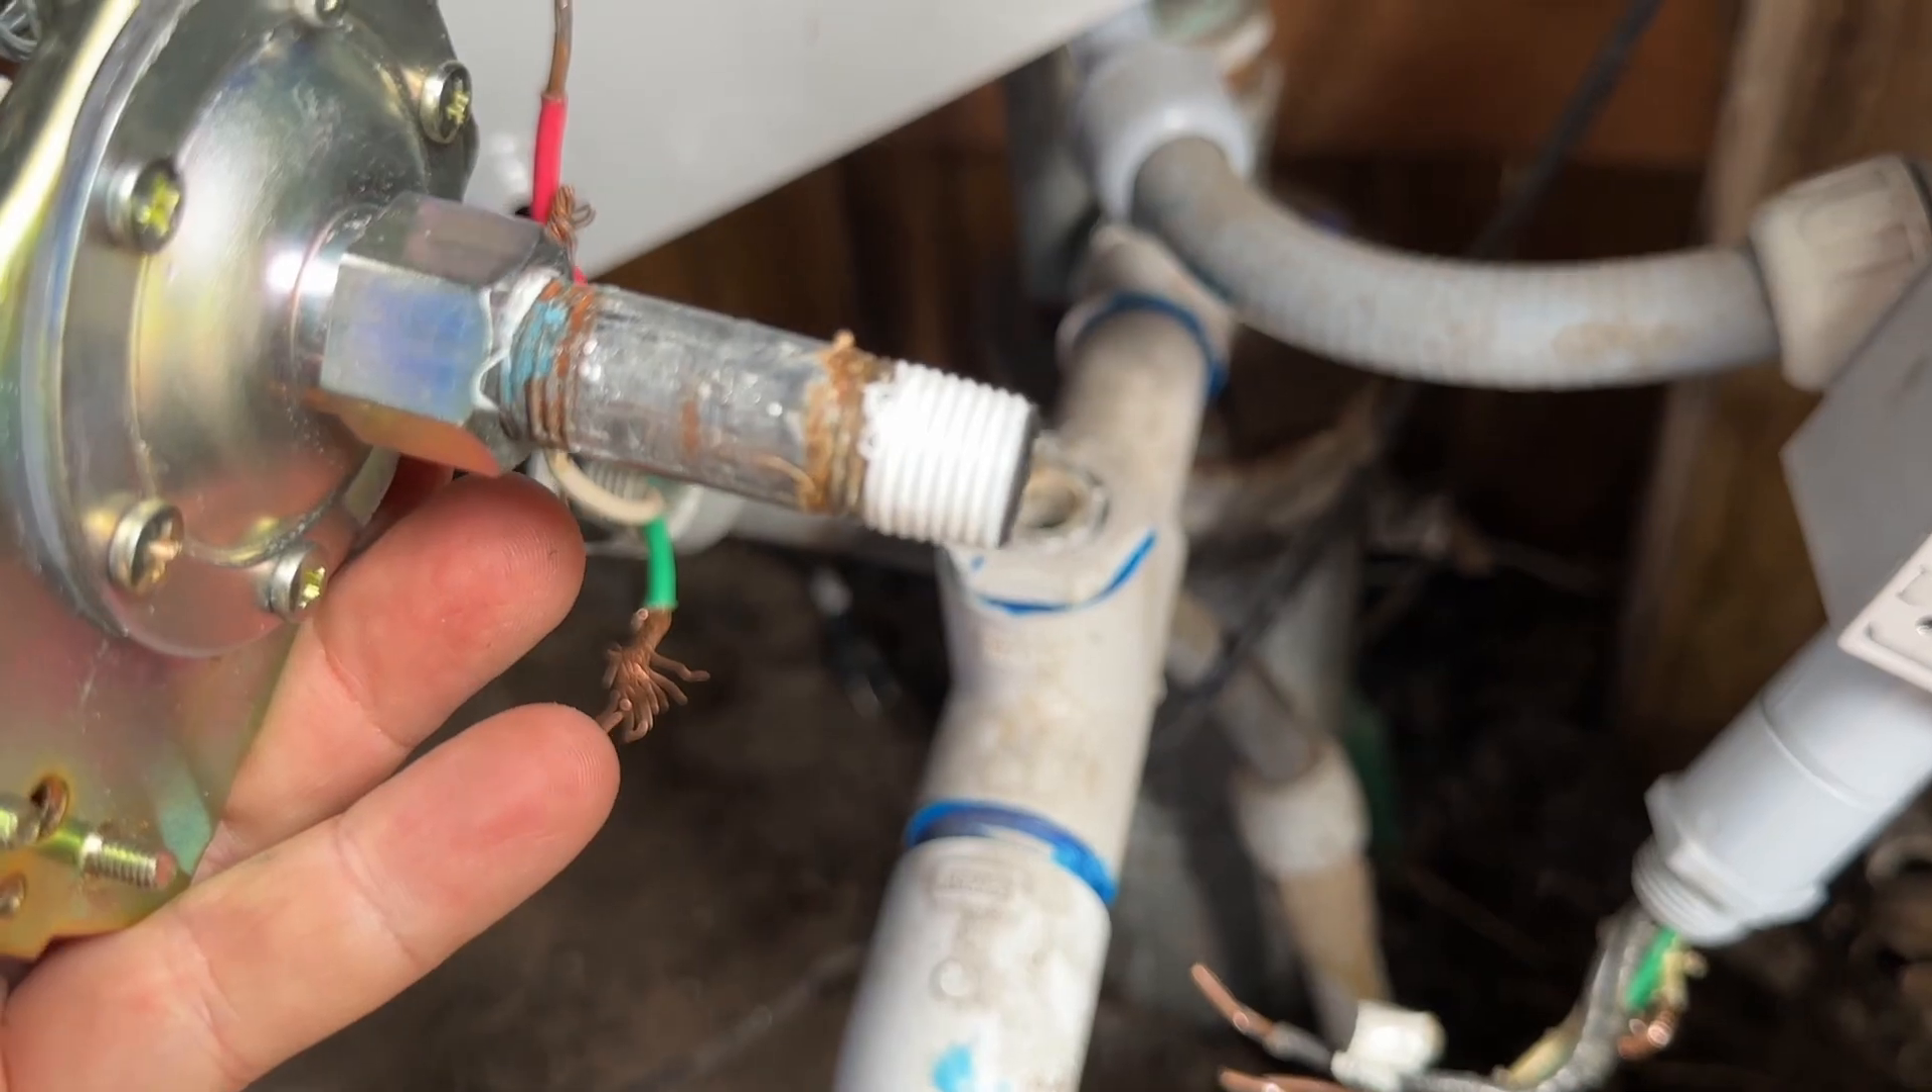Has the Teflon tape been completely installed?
Yes.